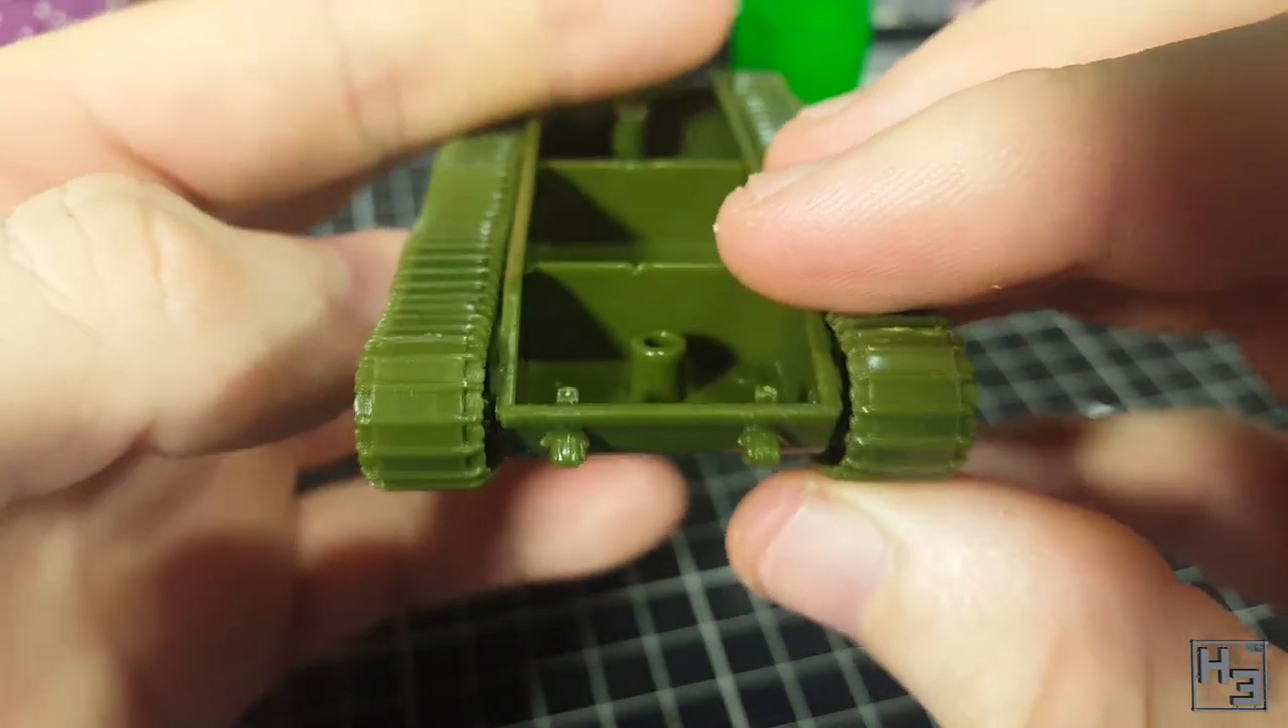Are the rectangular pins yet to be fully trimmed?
Yes.